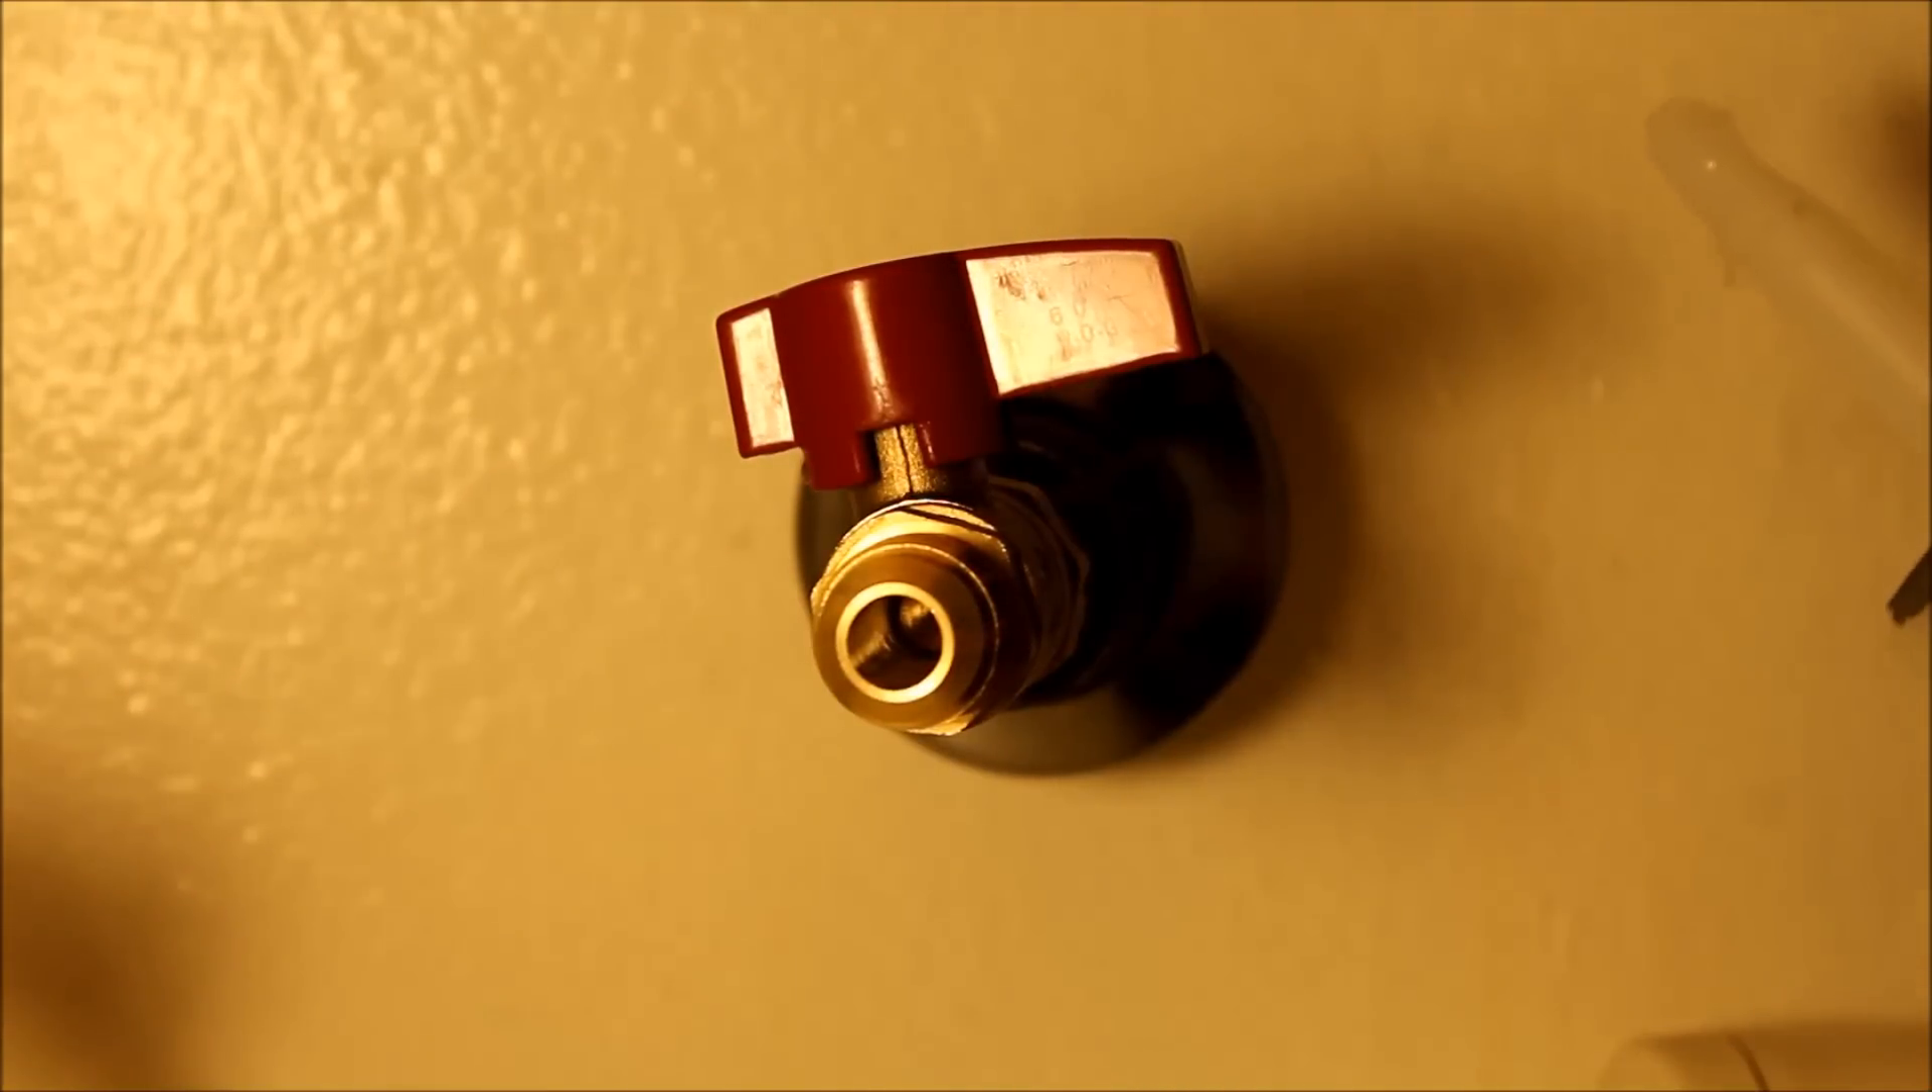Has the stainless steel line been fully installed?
No.